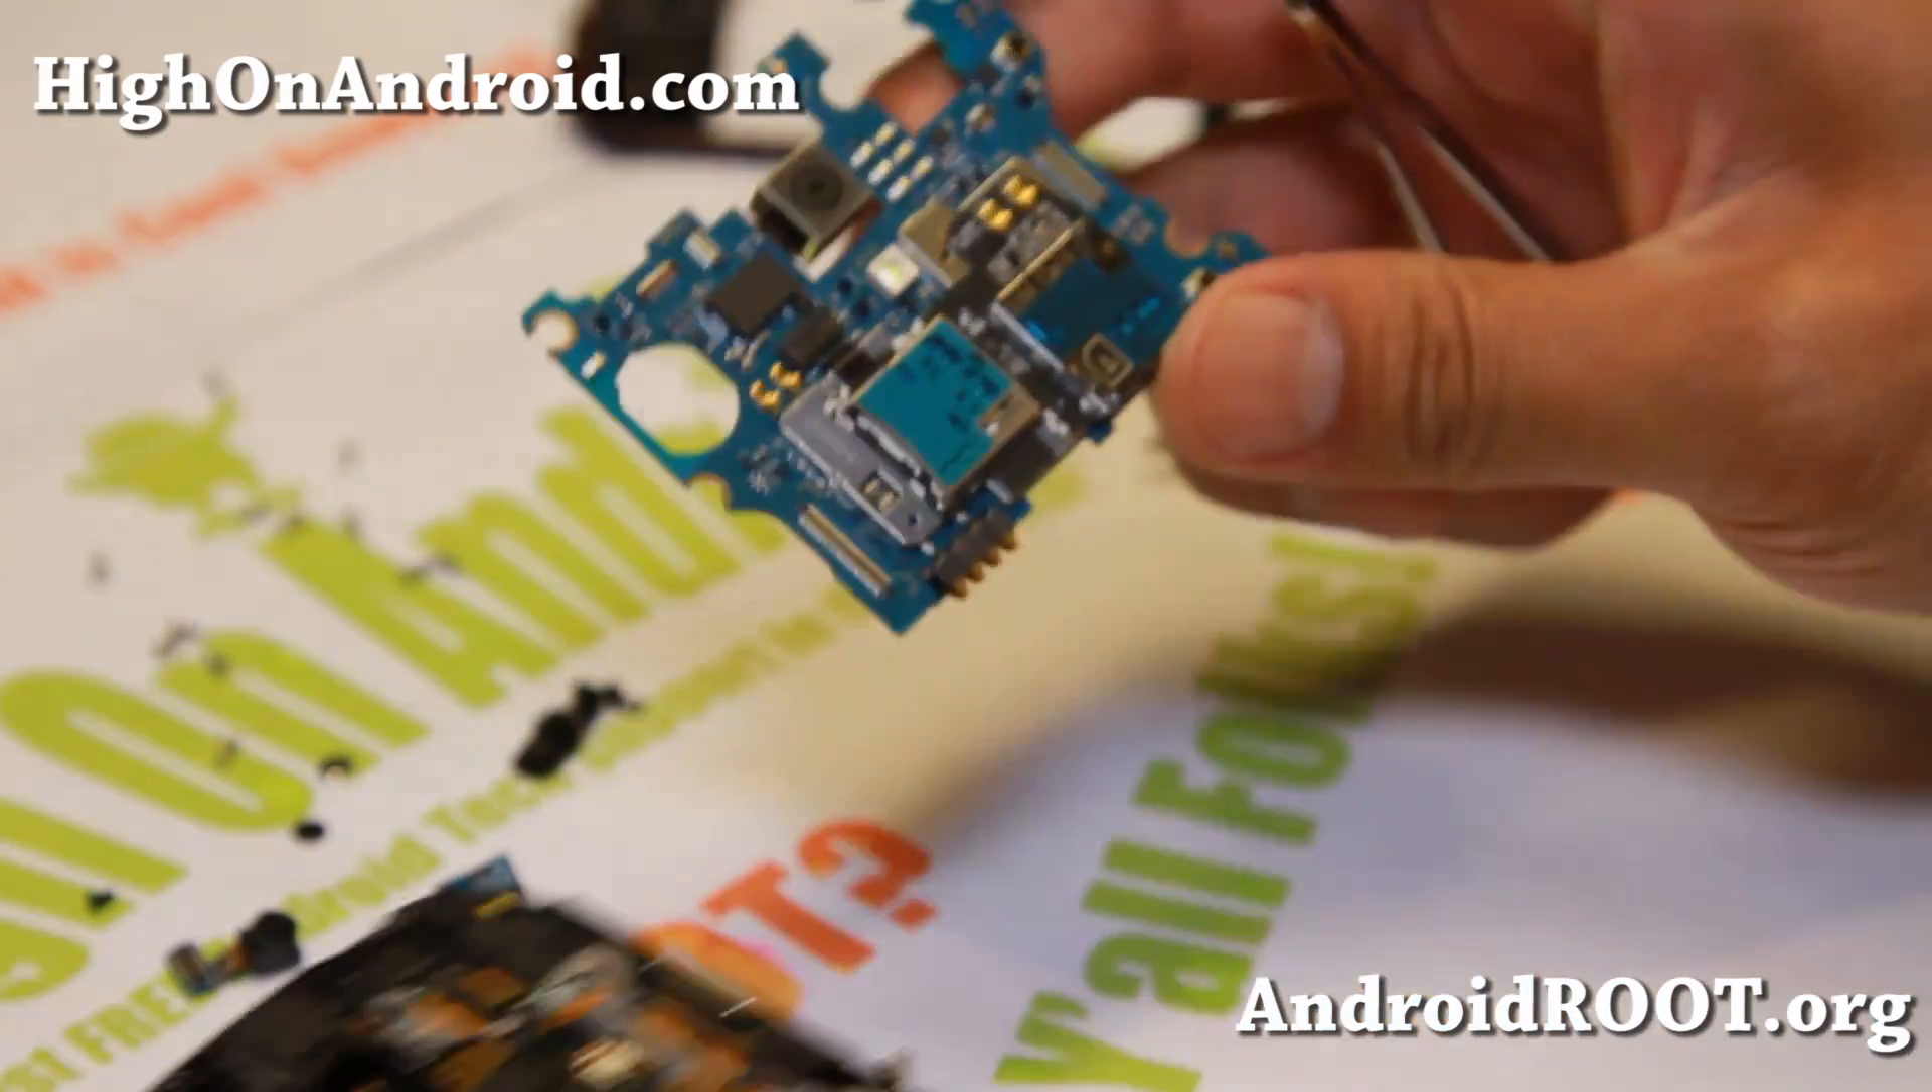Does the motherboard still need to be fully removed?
No.